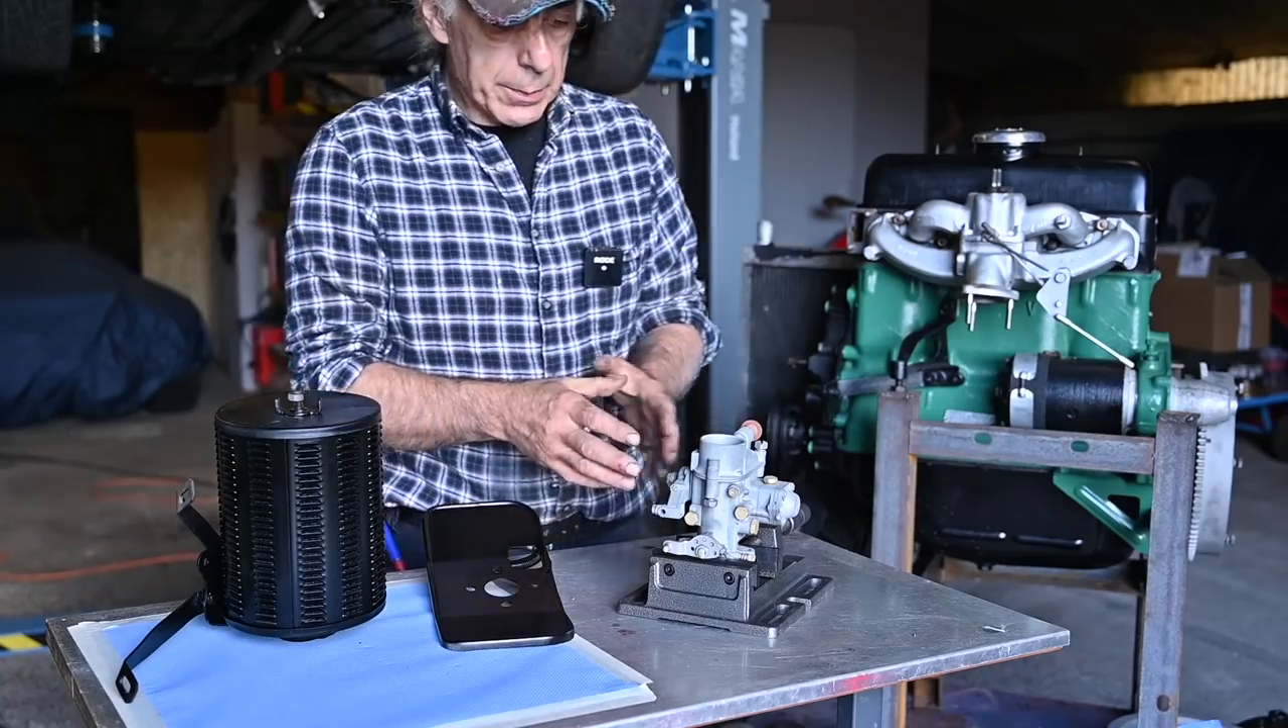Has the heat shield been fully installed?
No.